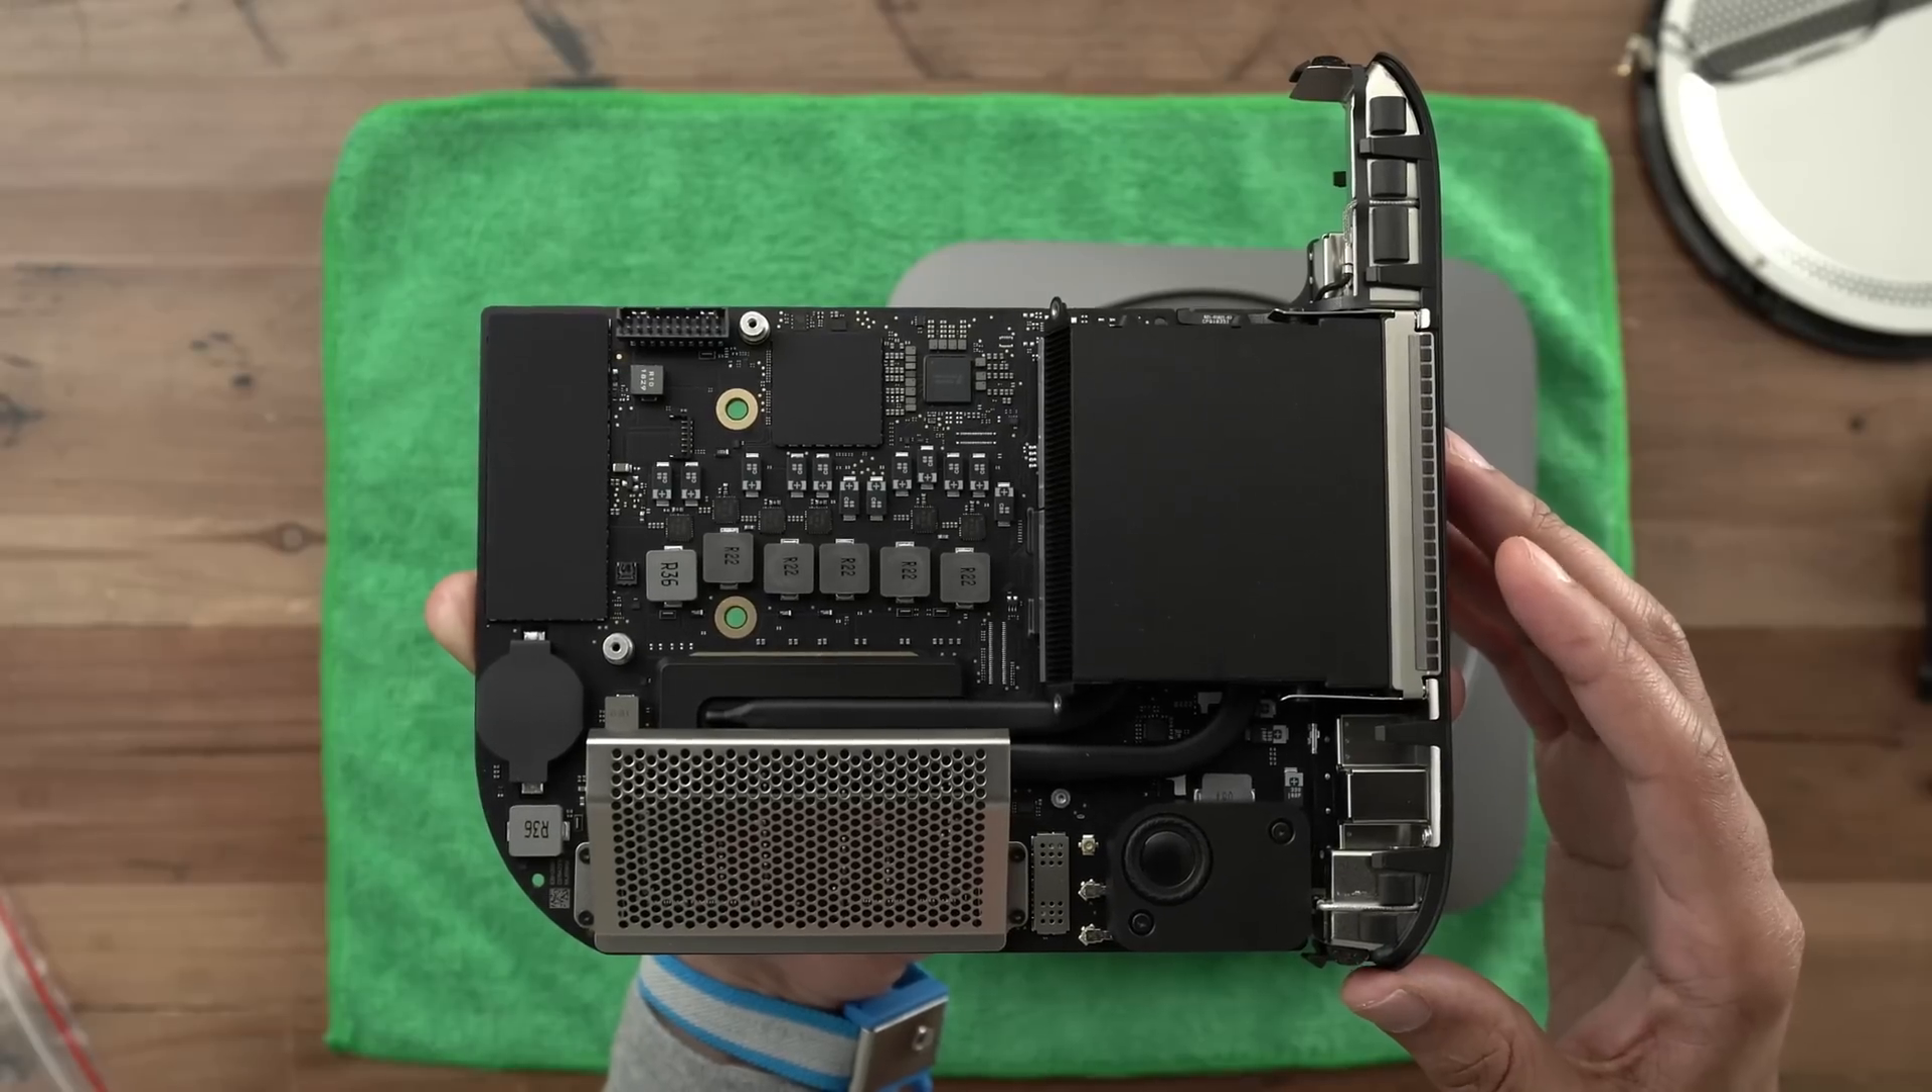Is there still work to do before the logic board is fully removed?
No.